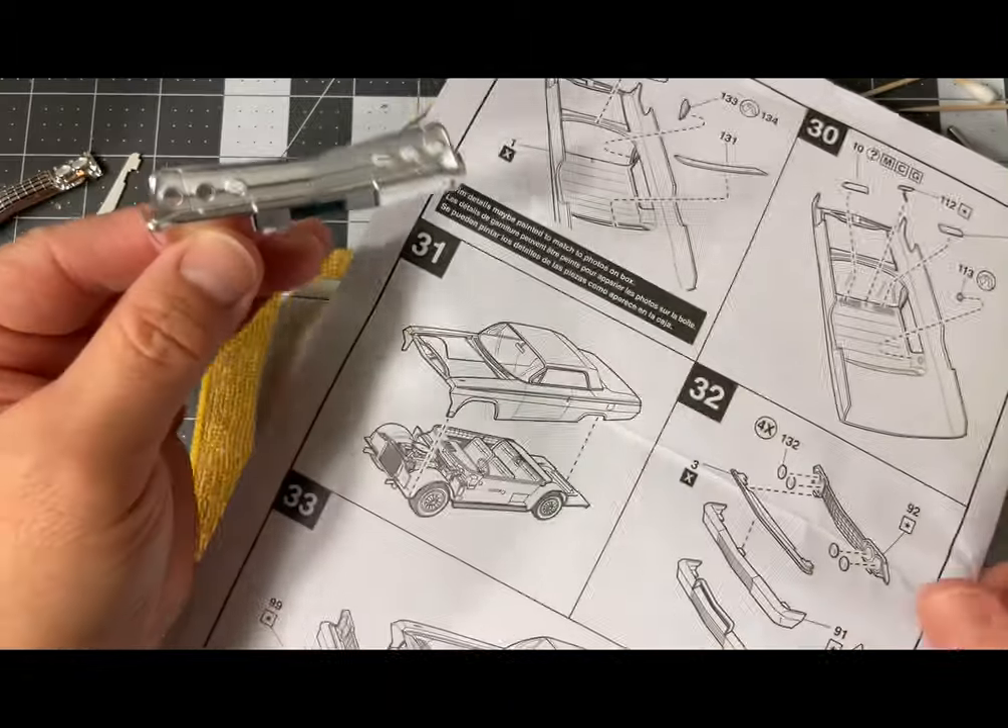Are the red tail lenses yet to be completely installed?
Yes.